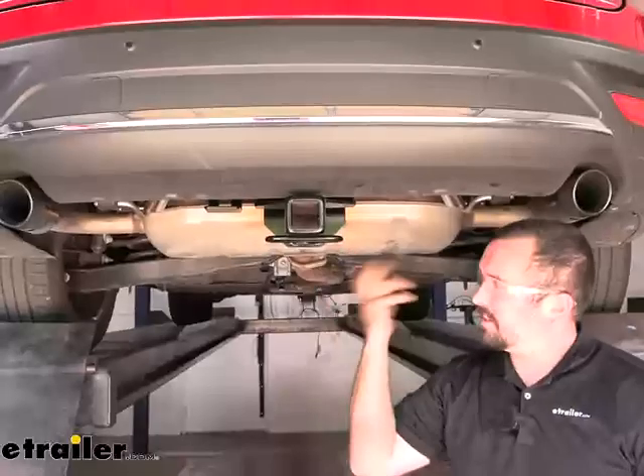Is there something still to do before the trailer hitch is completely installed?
No.